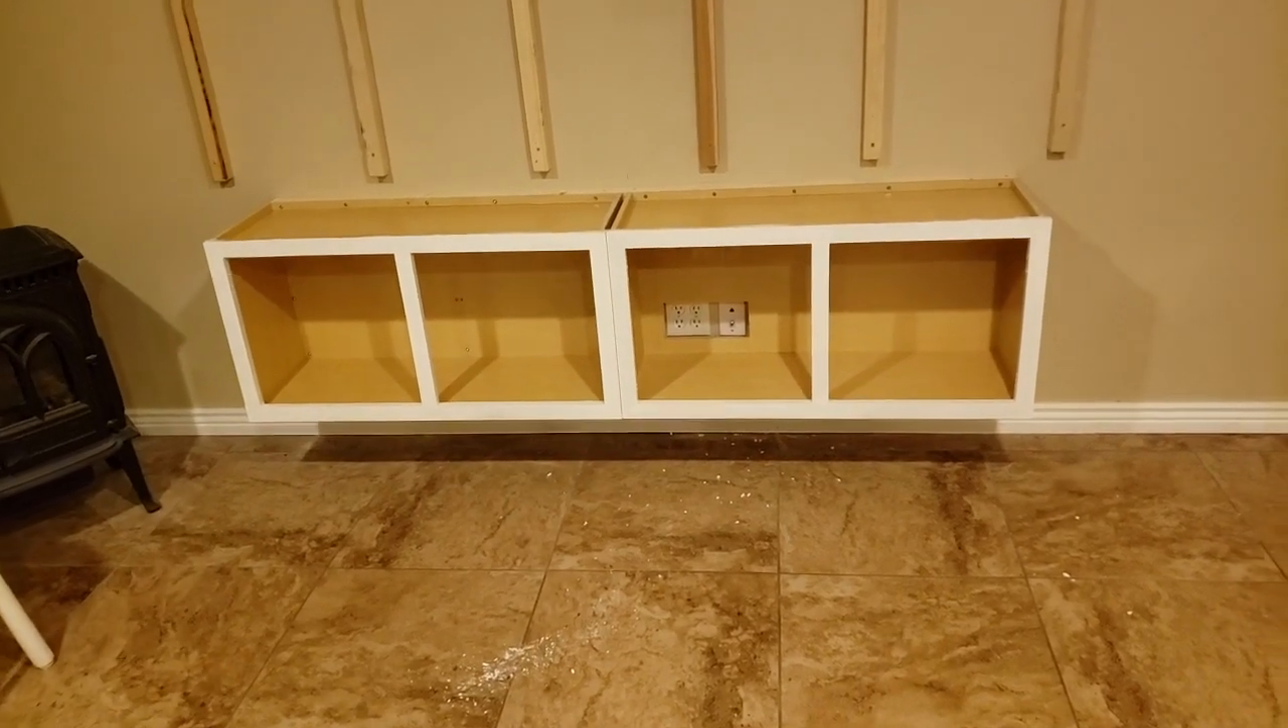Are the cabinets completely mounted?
Yes.